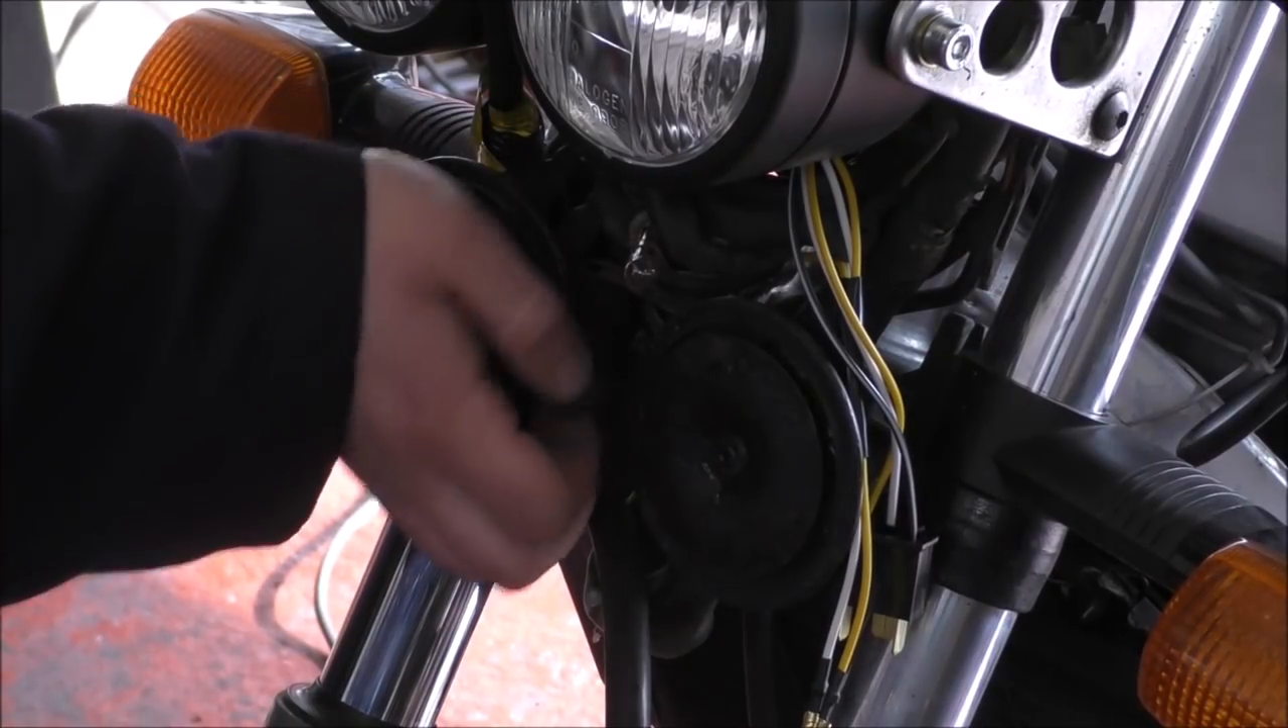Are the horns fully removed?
No.